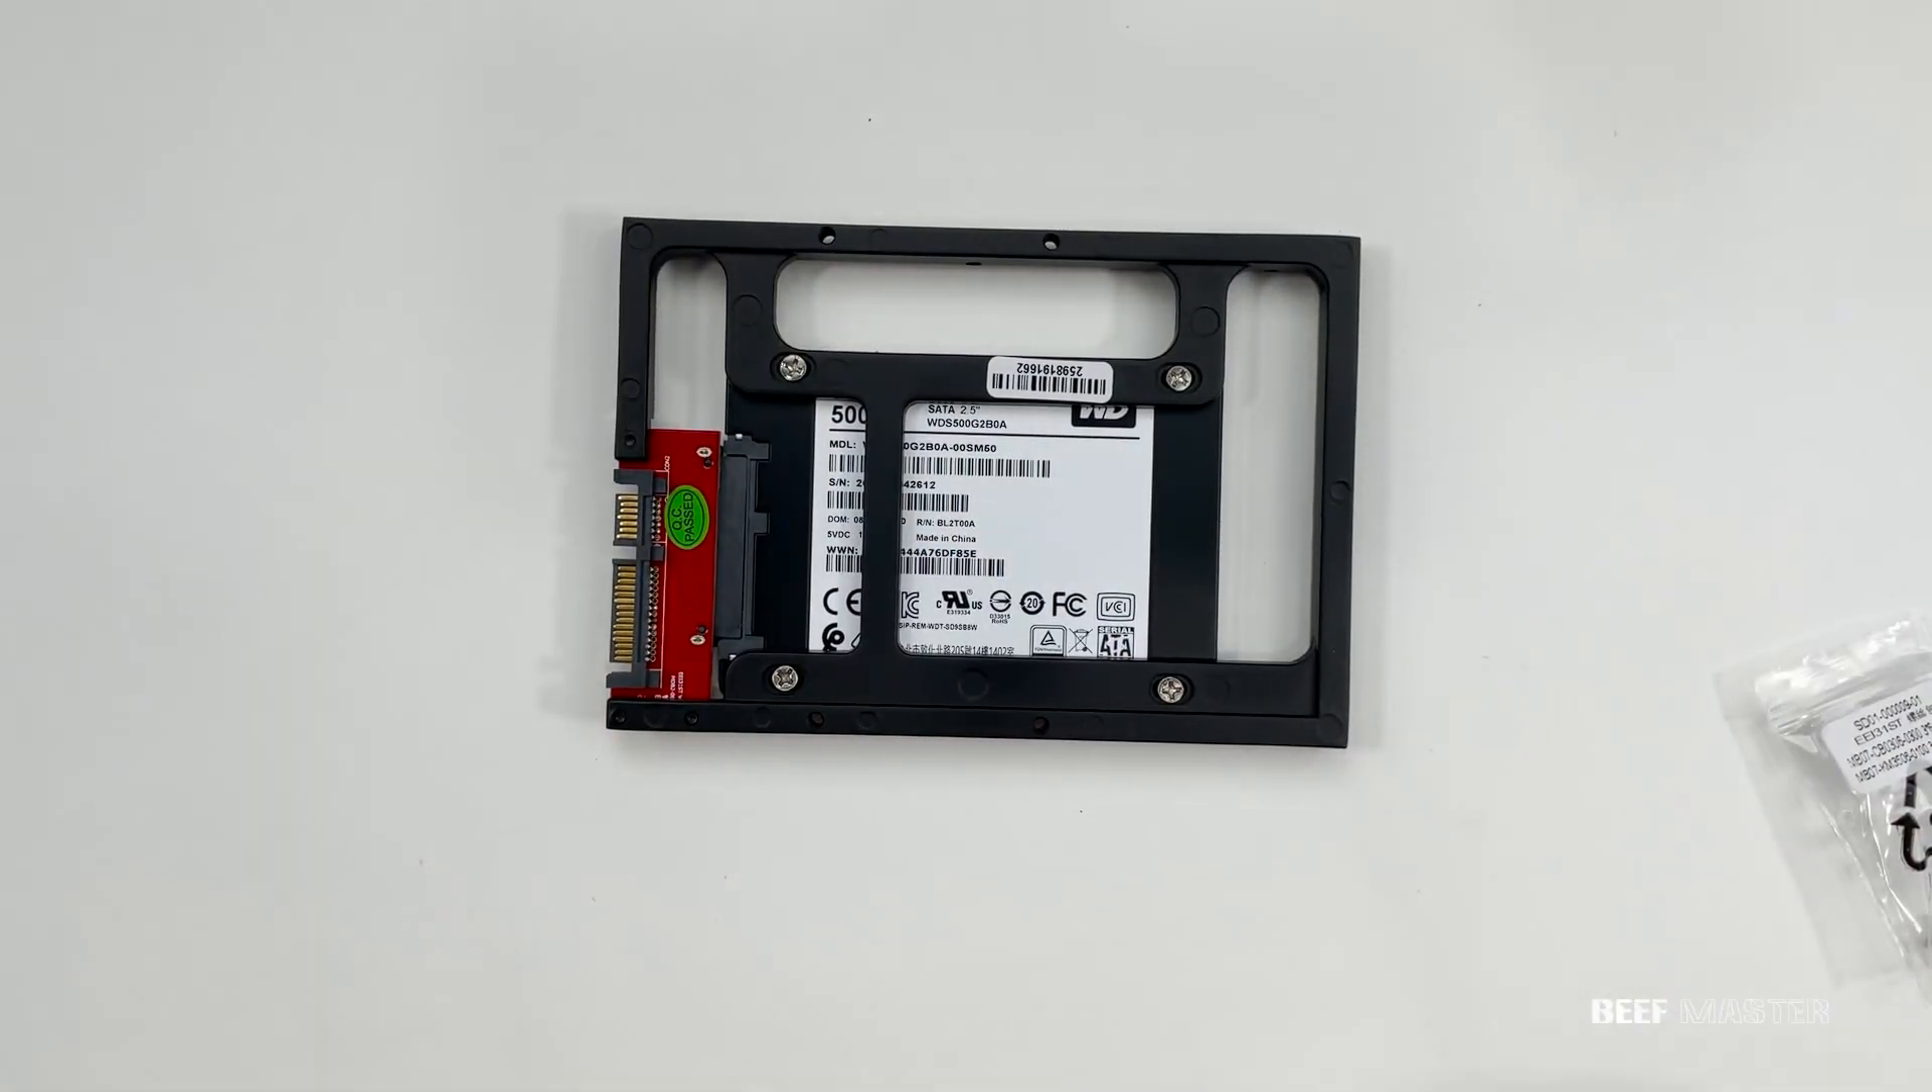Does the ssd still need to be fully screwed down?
No.